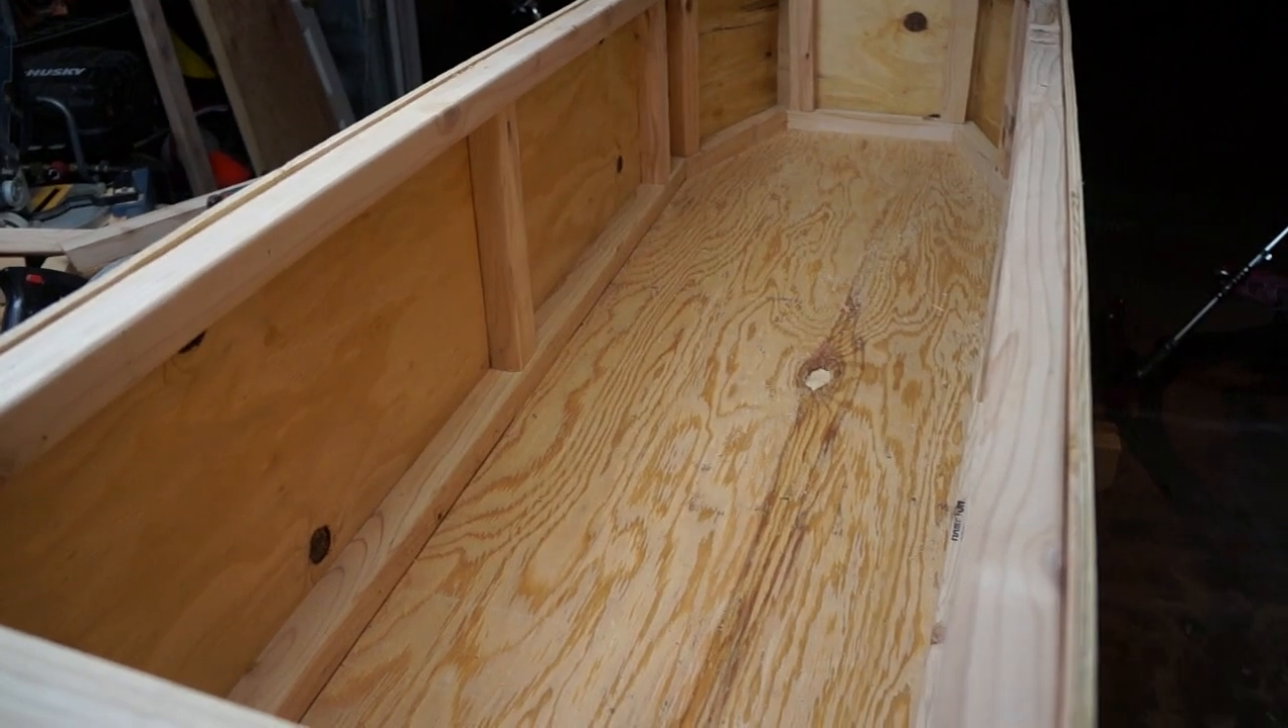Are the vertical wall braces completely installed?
Yes.